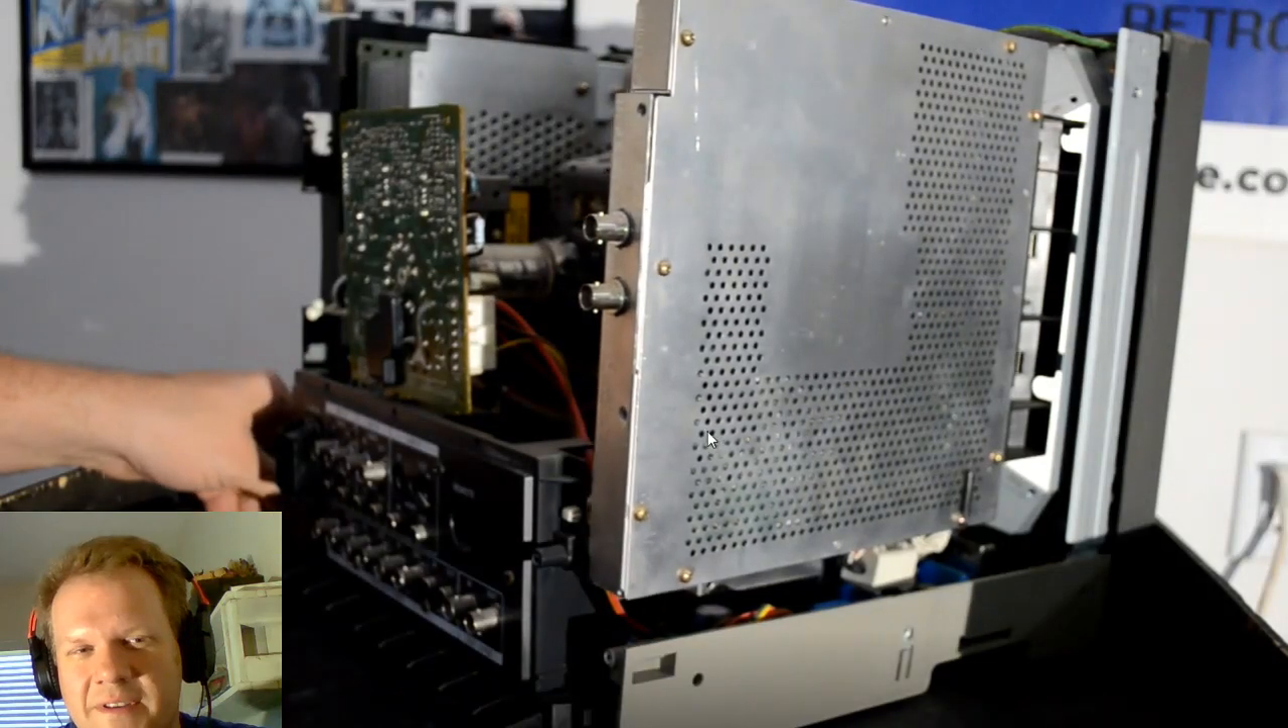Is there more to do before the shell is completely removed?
No.